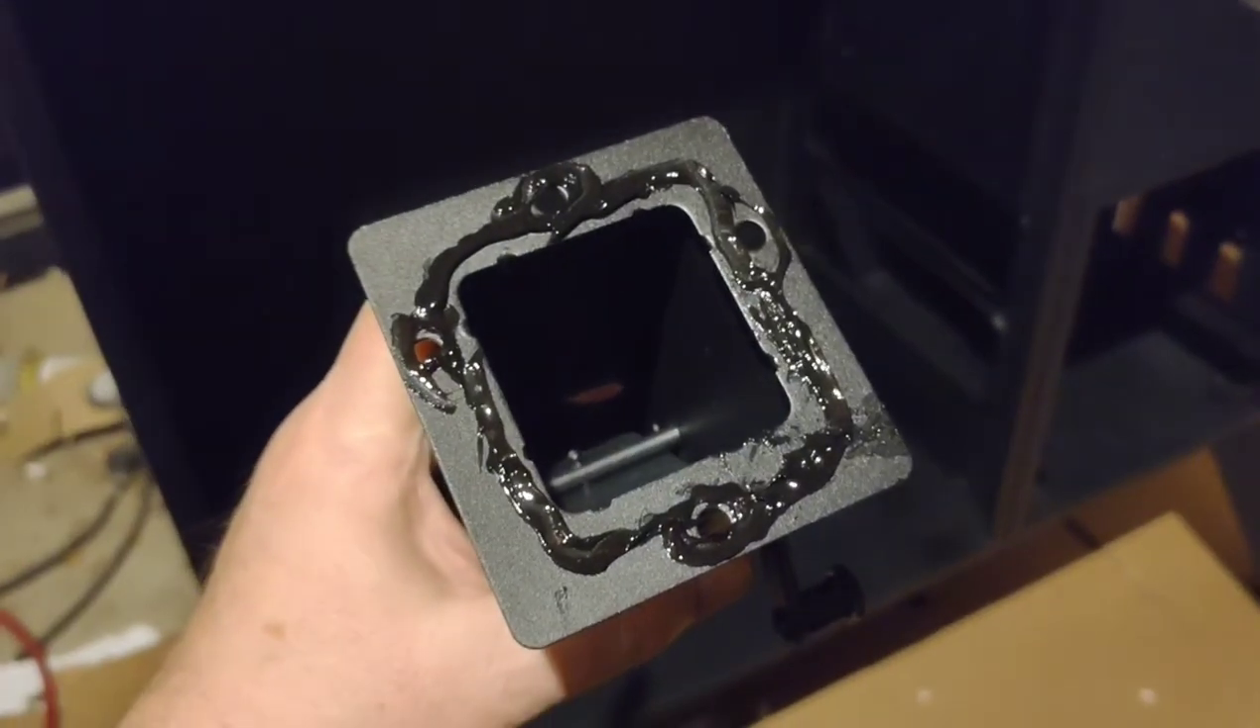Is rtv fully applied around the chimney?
Yes.